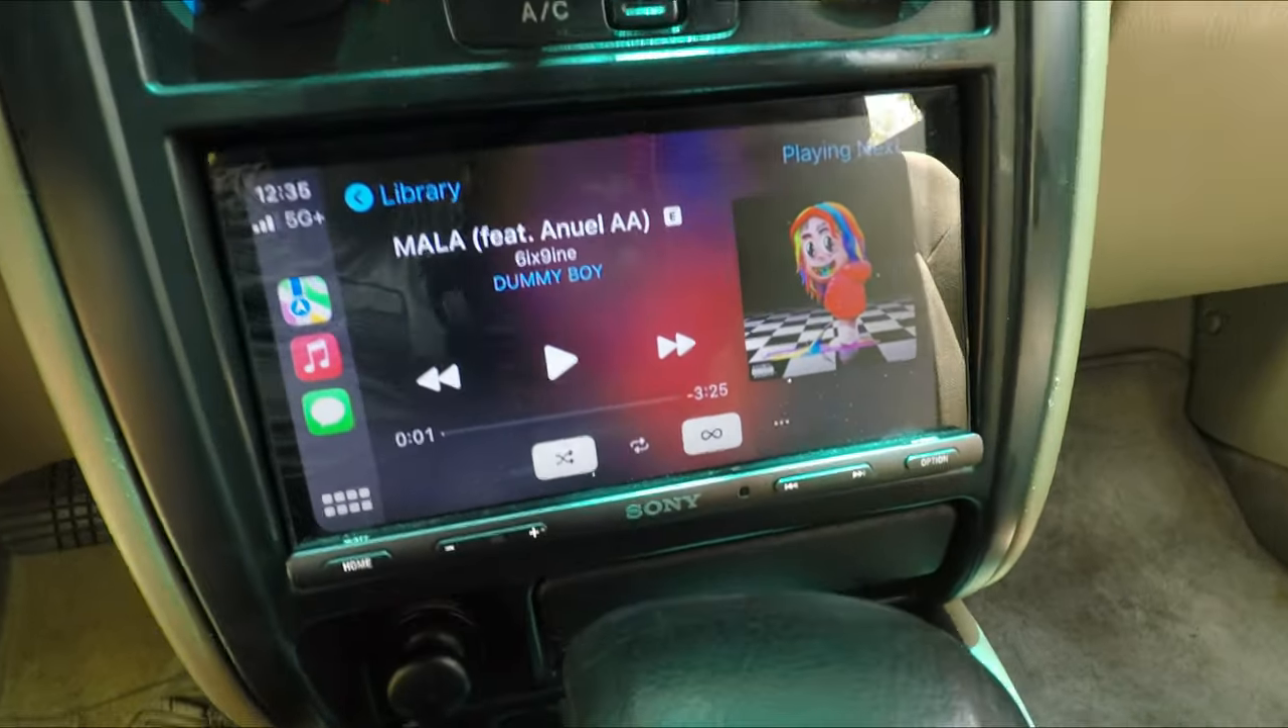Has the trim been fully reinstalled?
Yes.